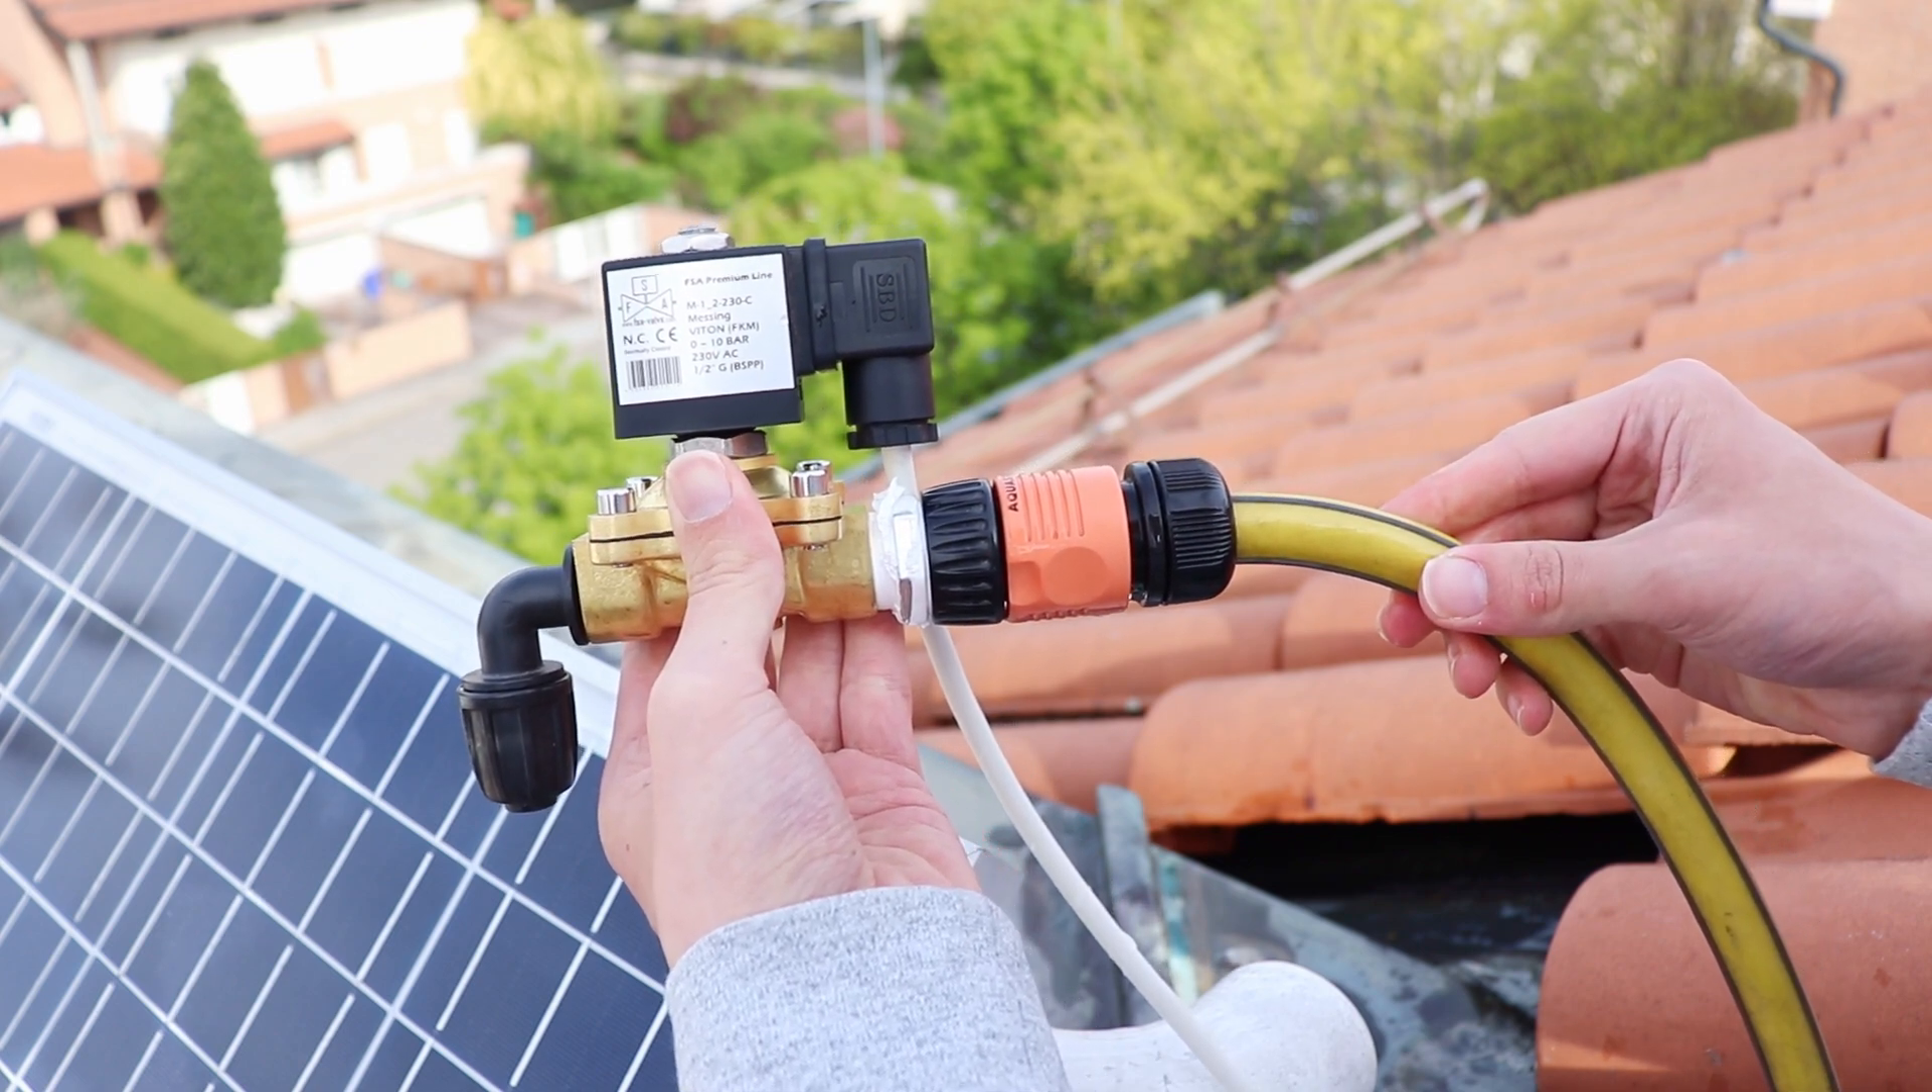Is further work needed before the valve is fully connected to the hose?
No.